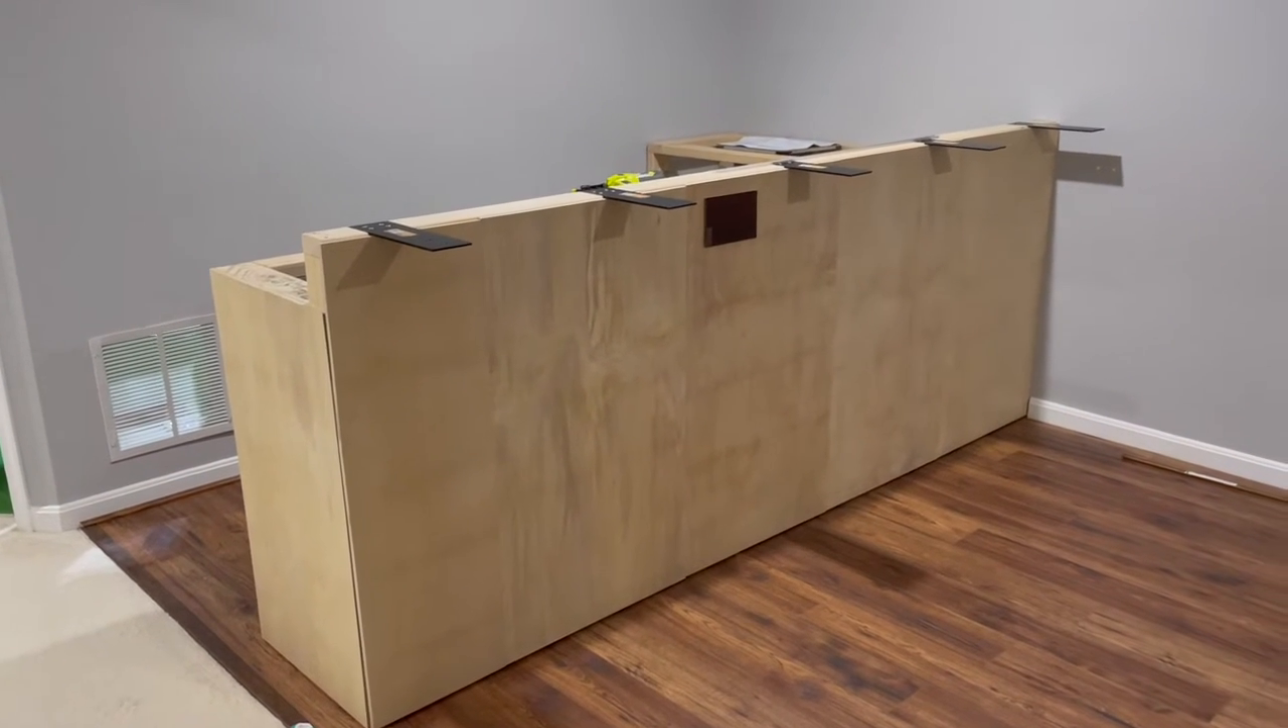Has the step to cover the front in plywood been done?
Yes.